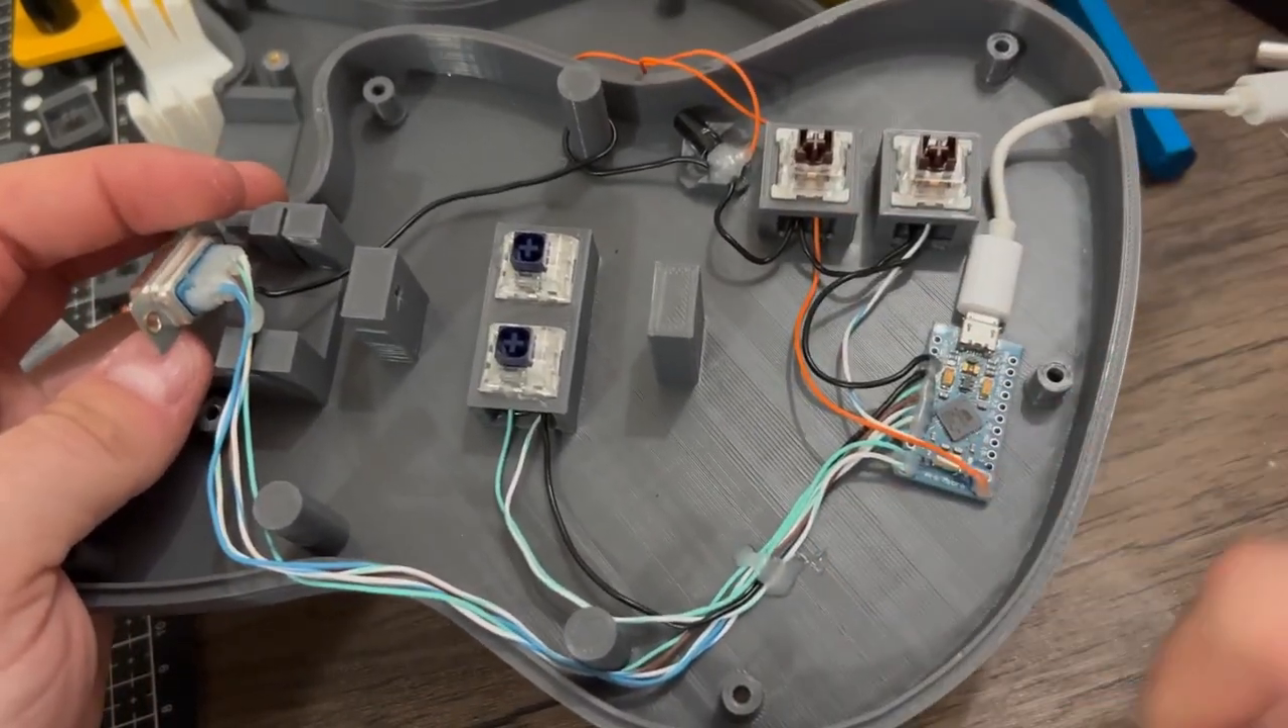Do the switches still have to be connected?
No.